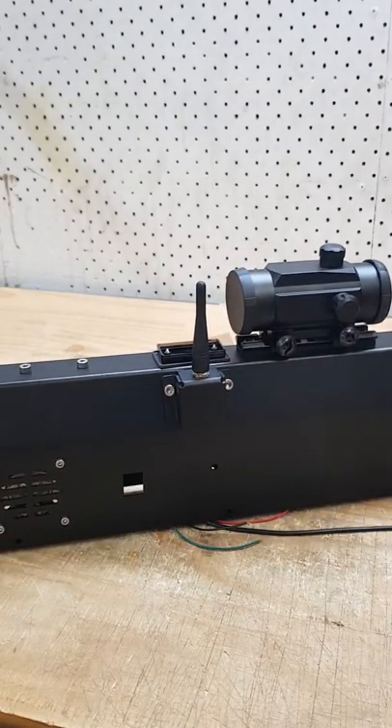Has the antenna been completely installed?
Yes.